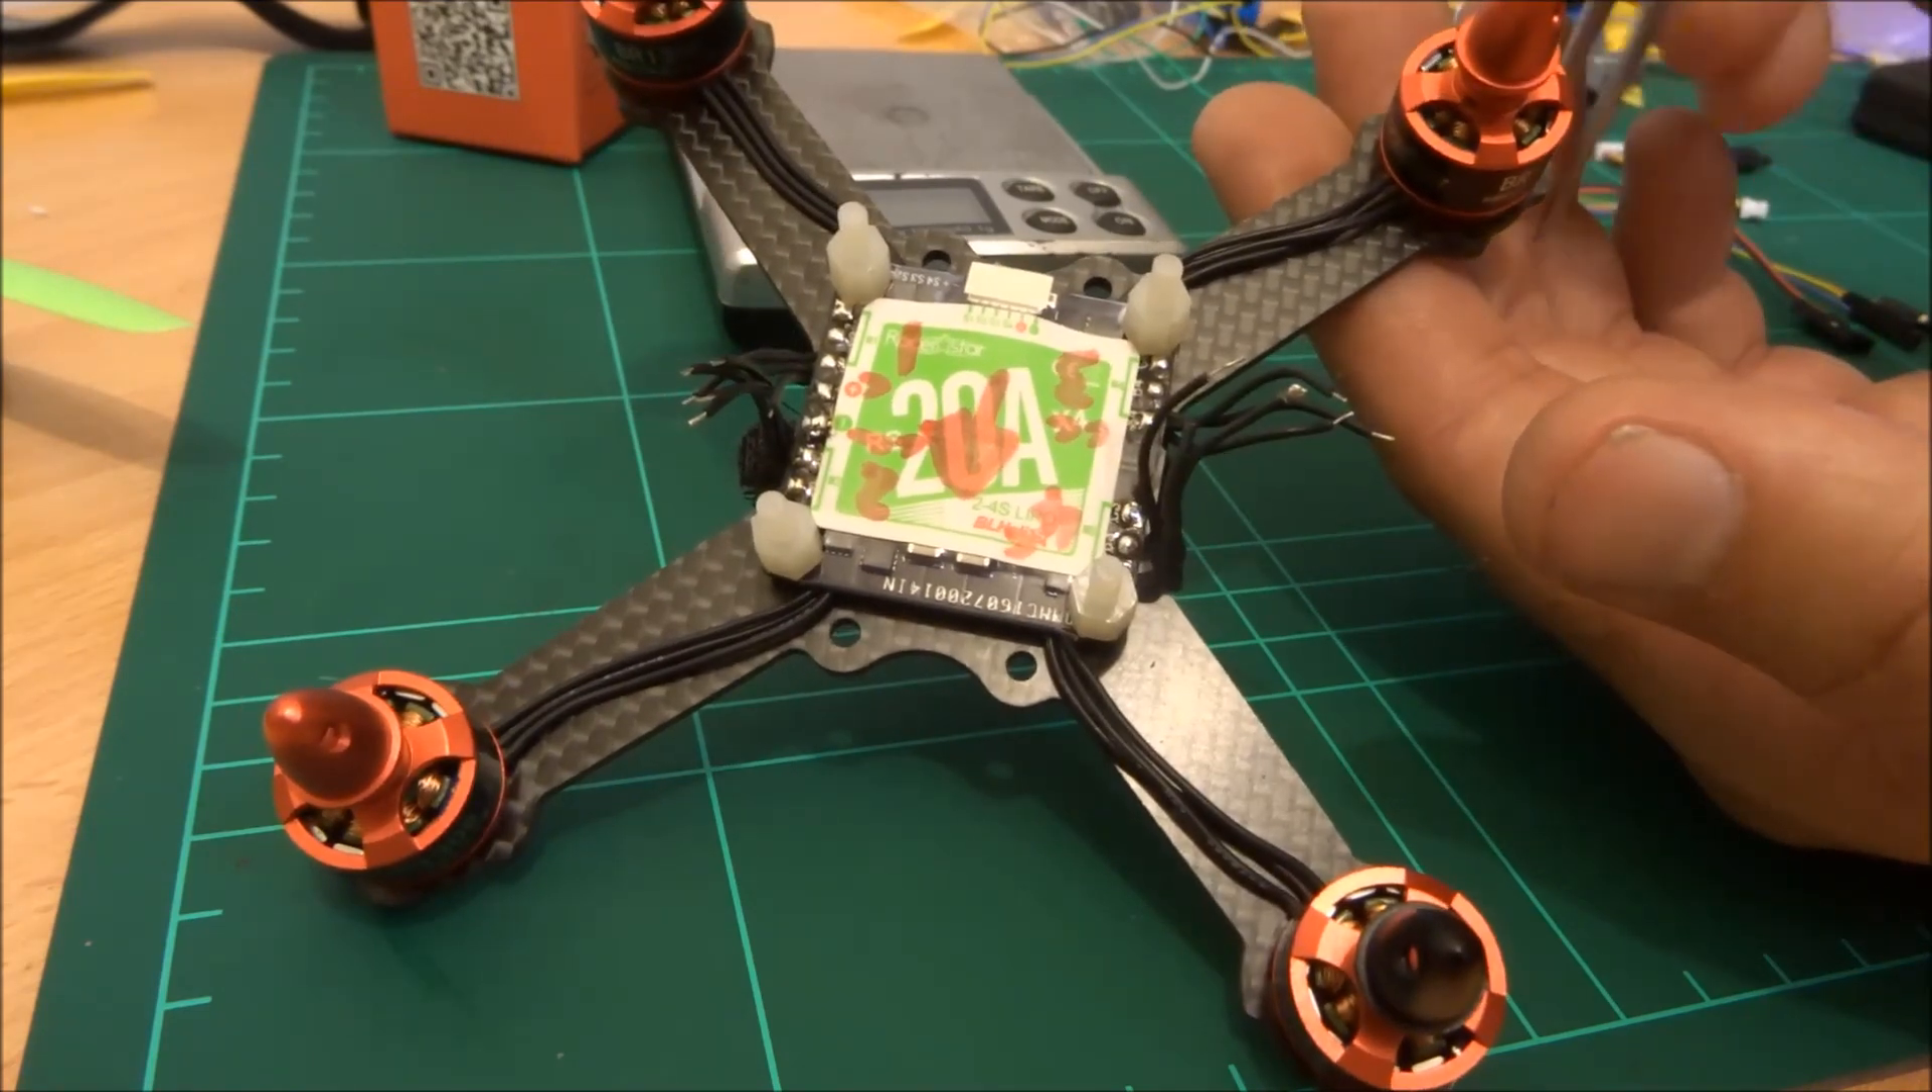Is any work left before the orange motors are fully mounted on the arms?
No.